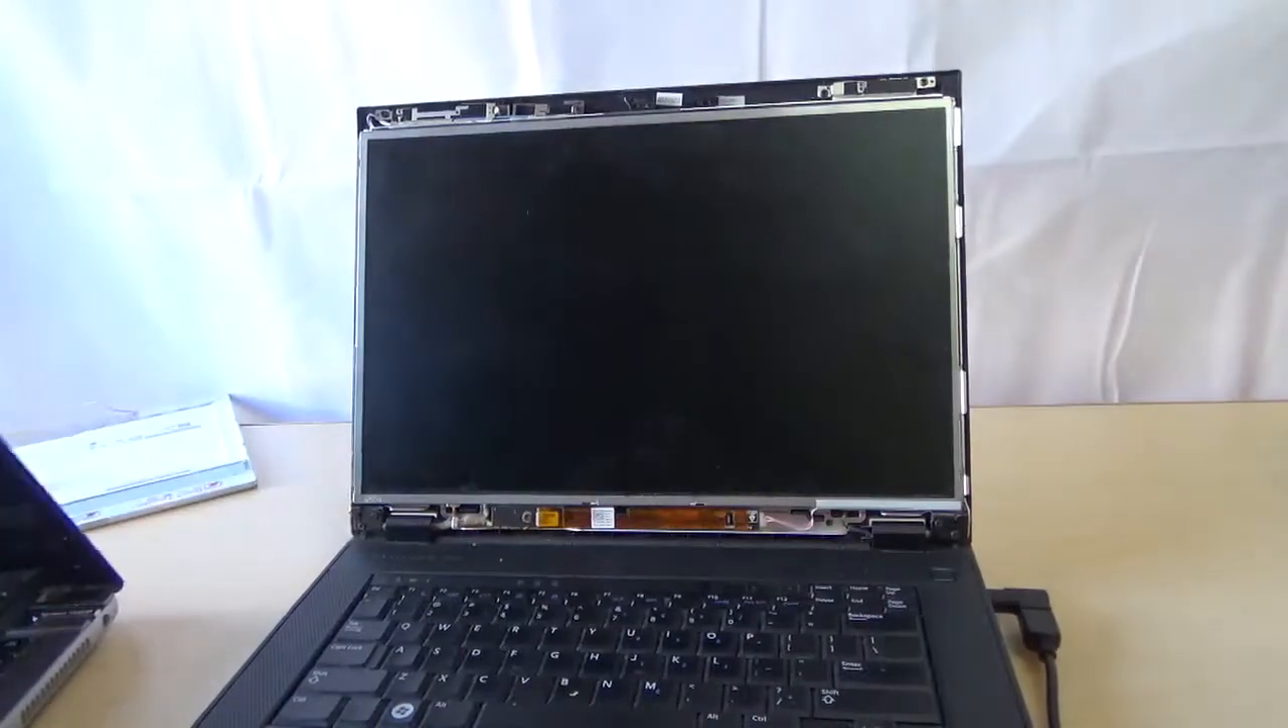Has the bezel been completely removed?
Yes.